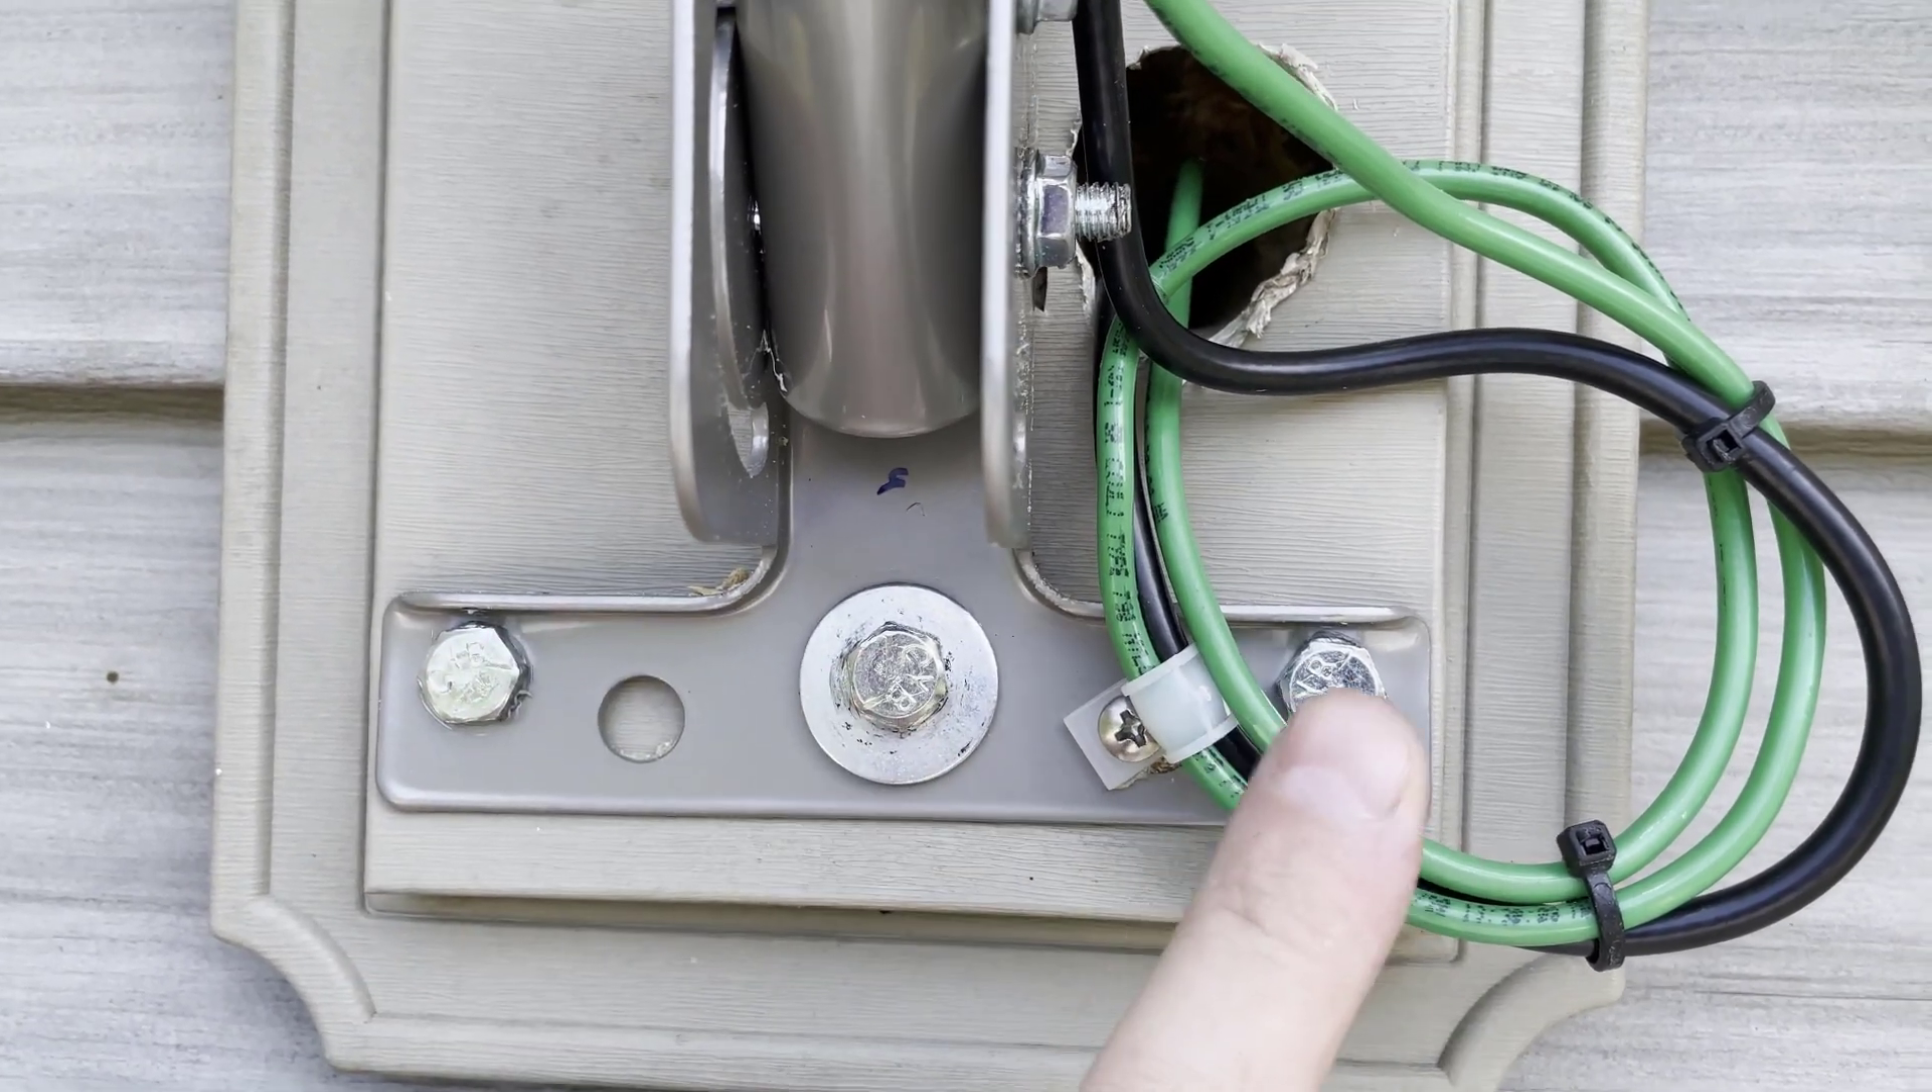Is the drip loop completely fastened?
Yes.